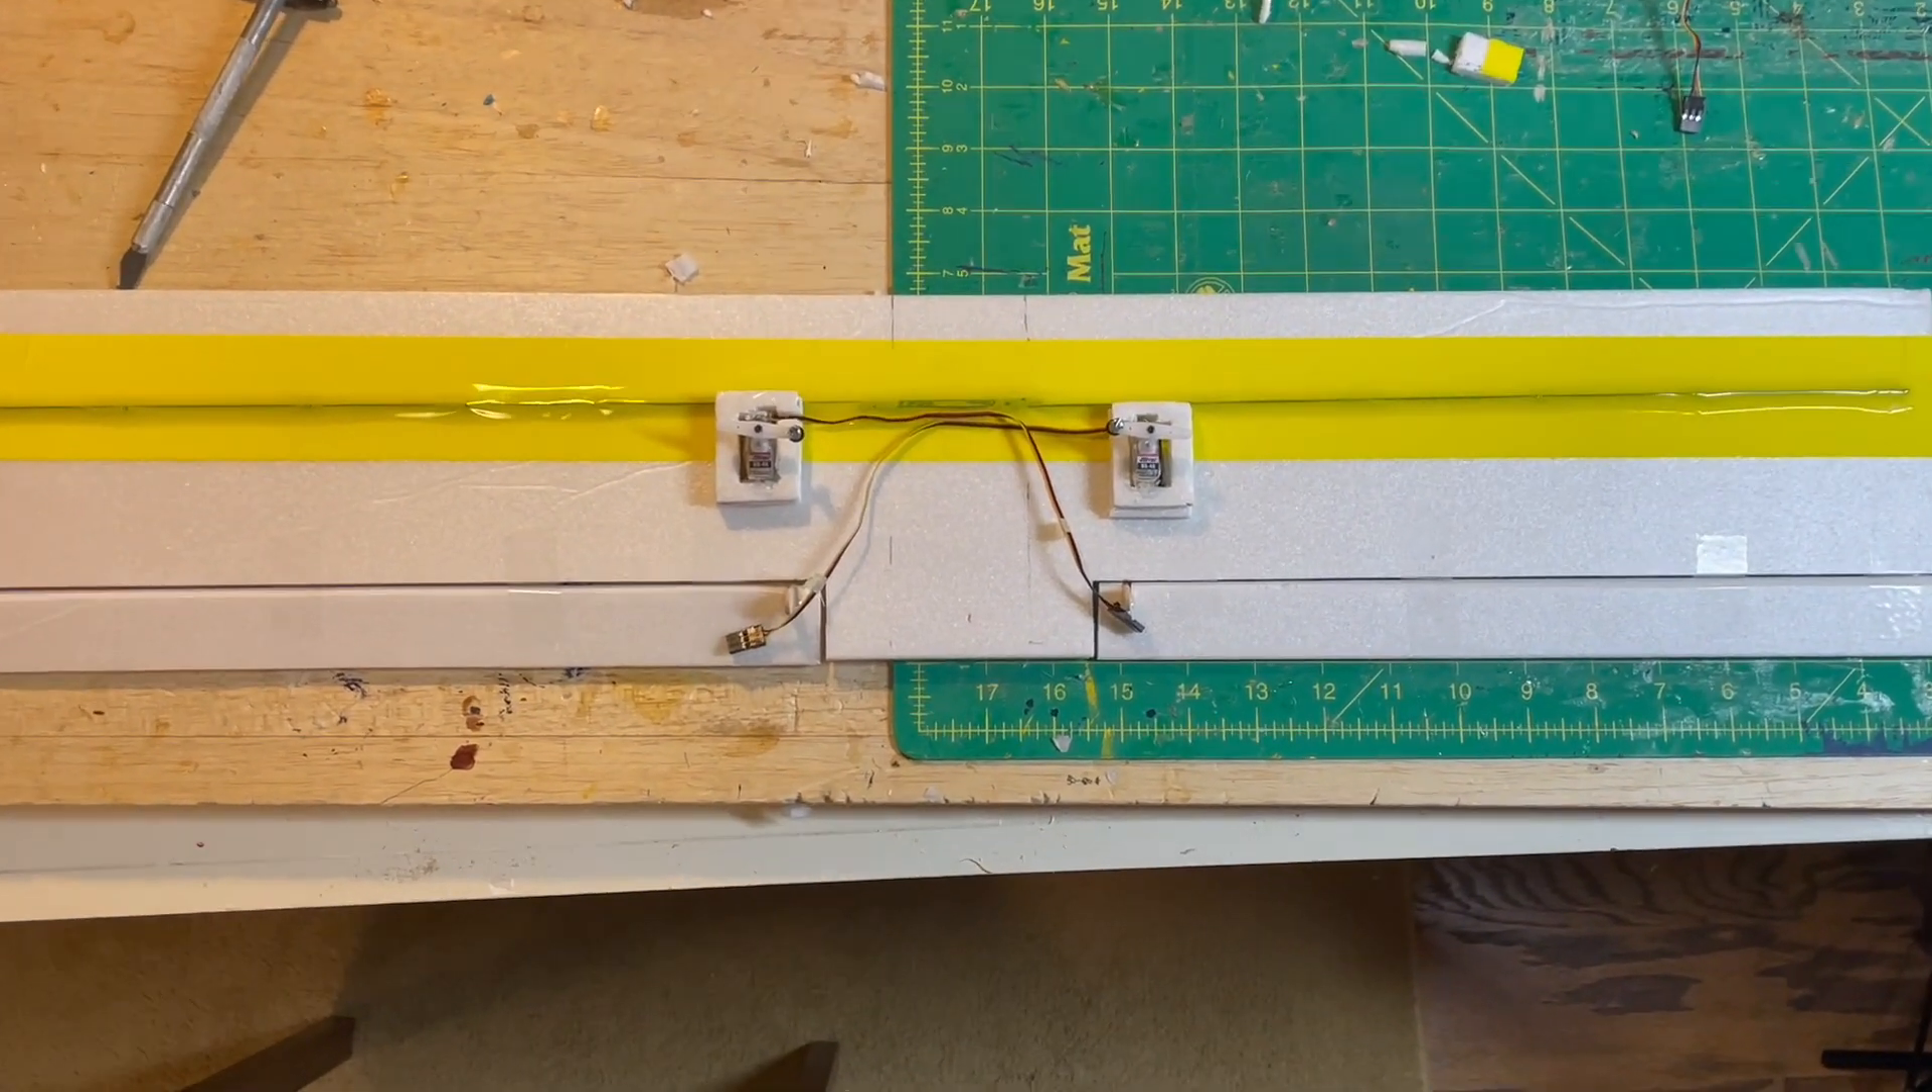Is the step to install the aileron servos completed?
Yes.